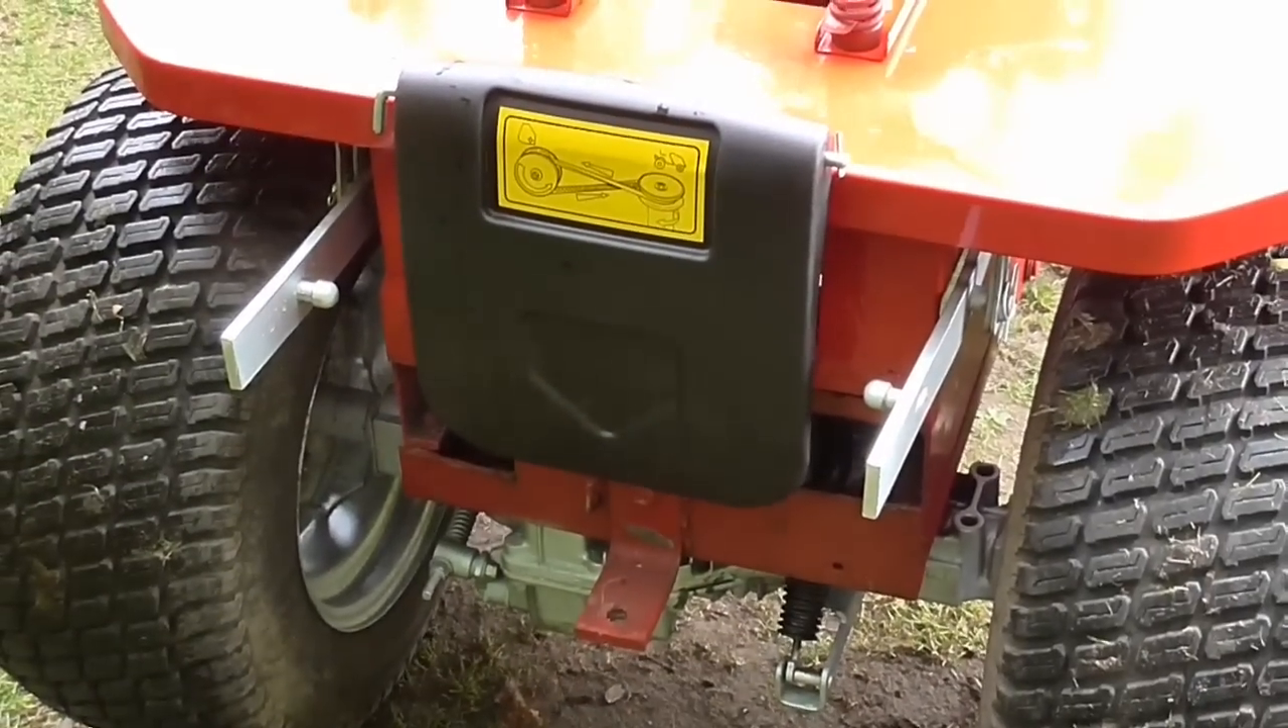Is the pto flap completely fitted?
Yes.